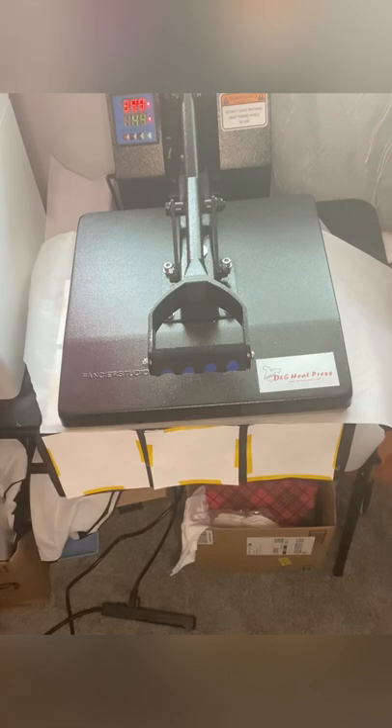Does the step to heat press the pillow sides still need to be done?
Yes.